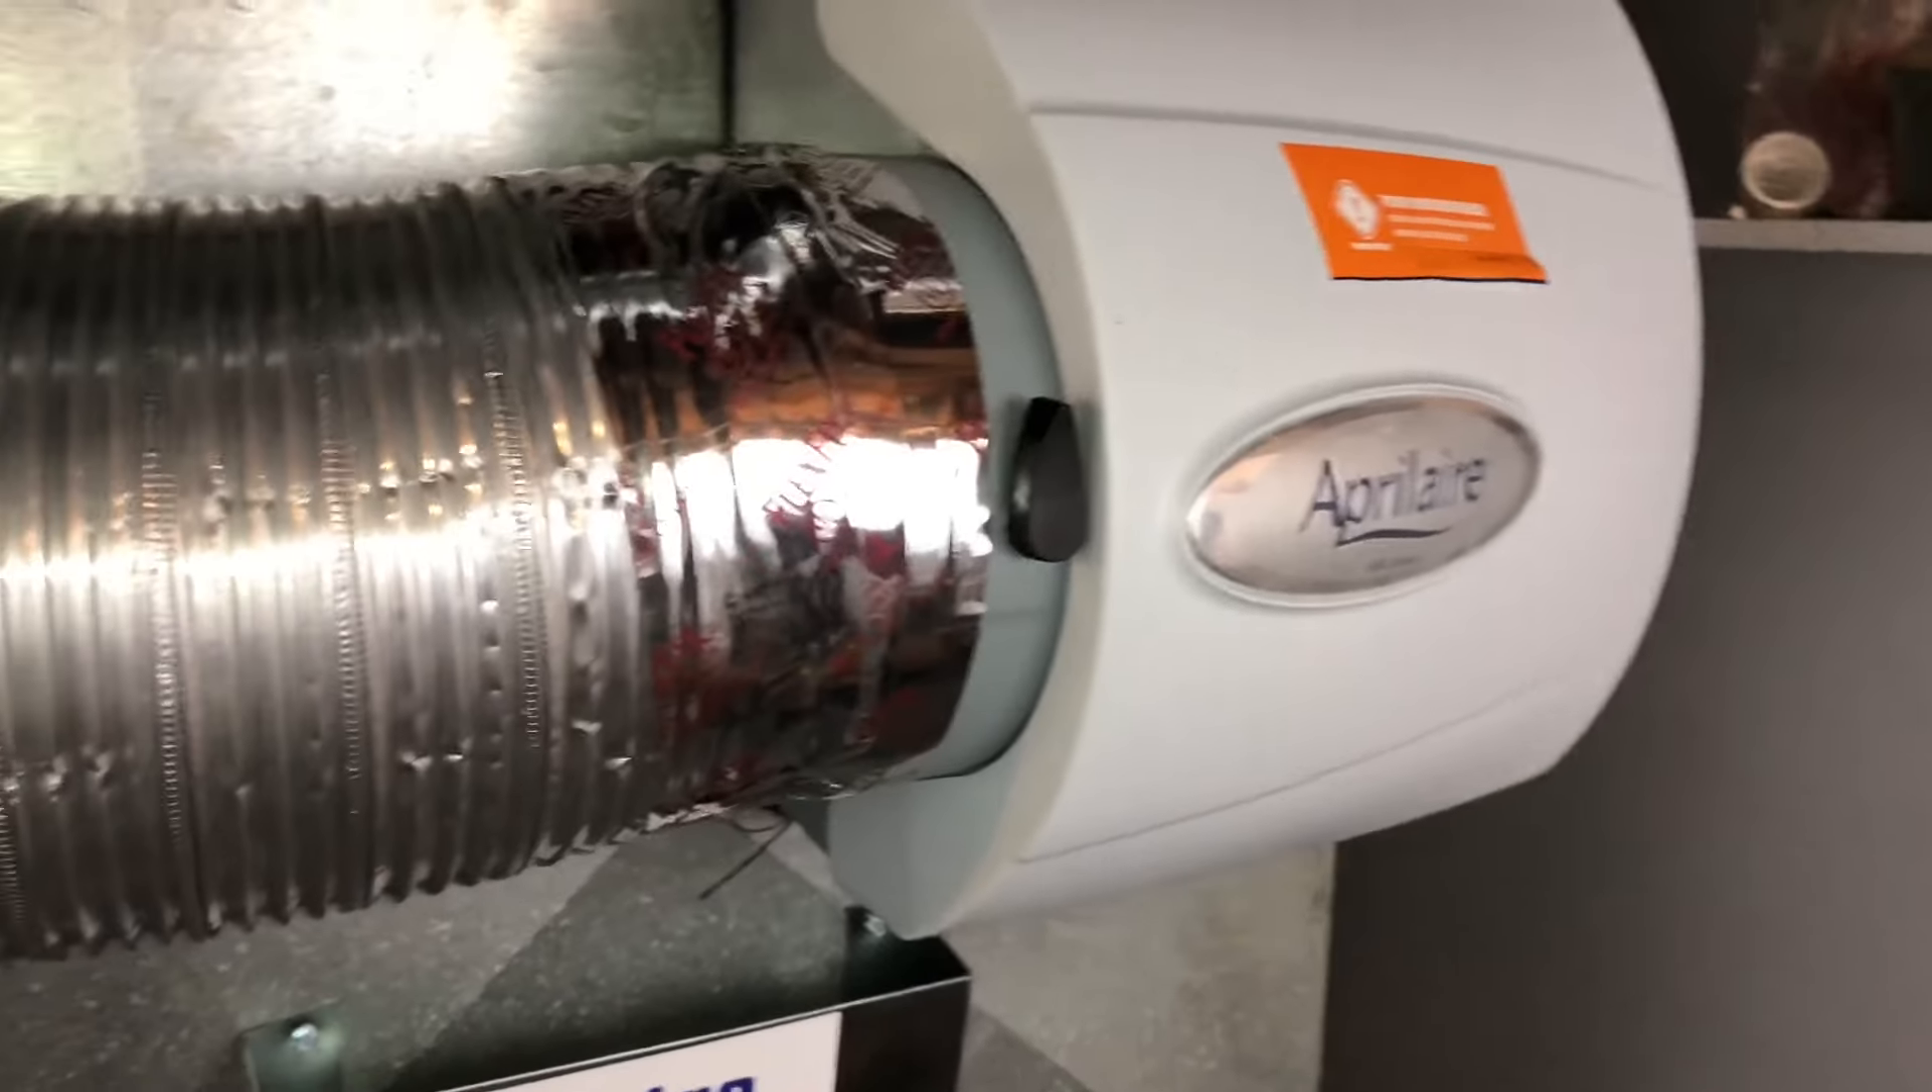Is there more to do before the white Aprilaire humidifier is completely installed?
No.